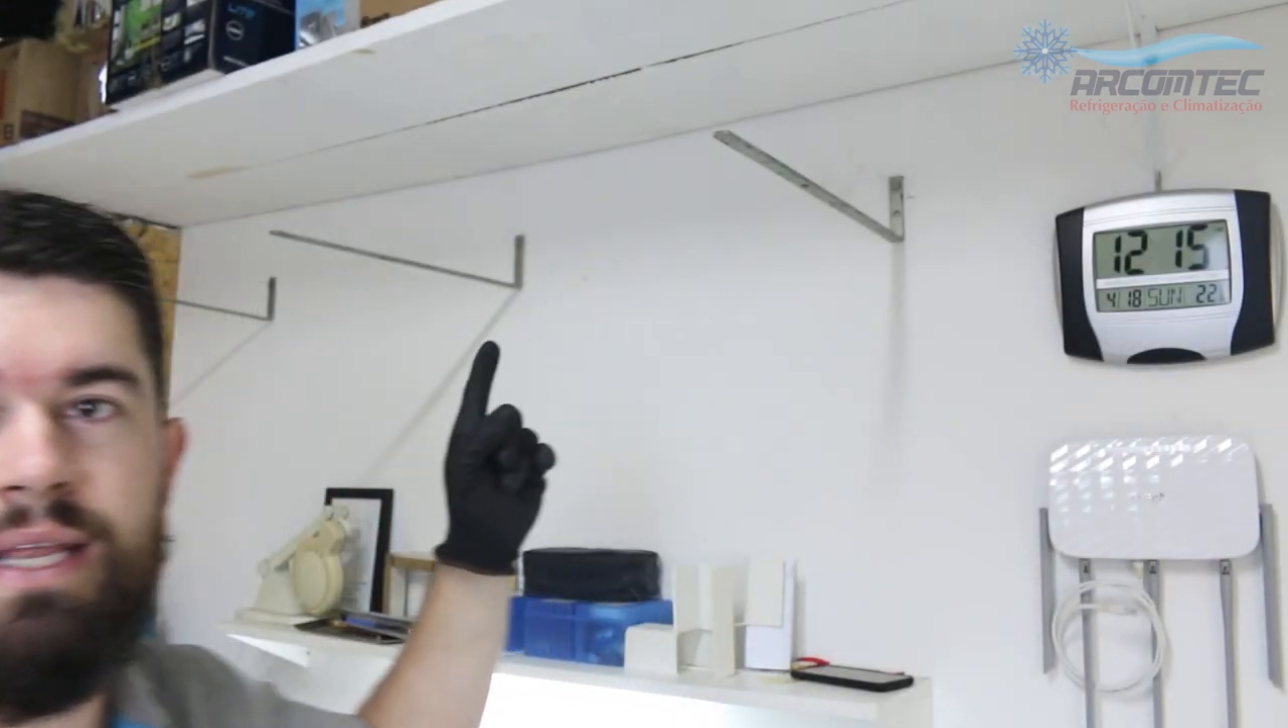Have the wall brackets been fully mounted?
Yes.